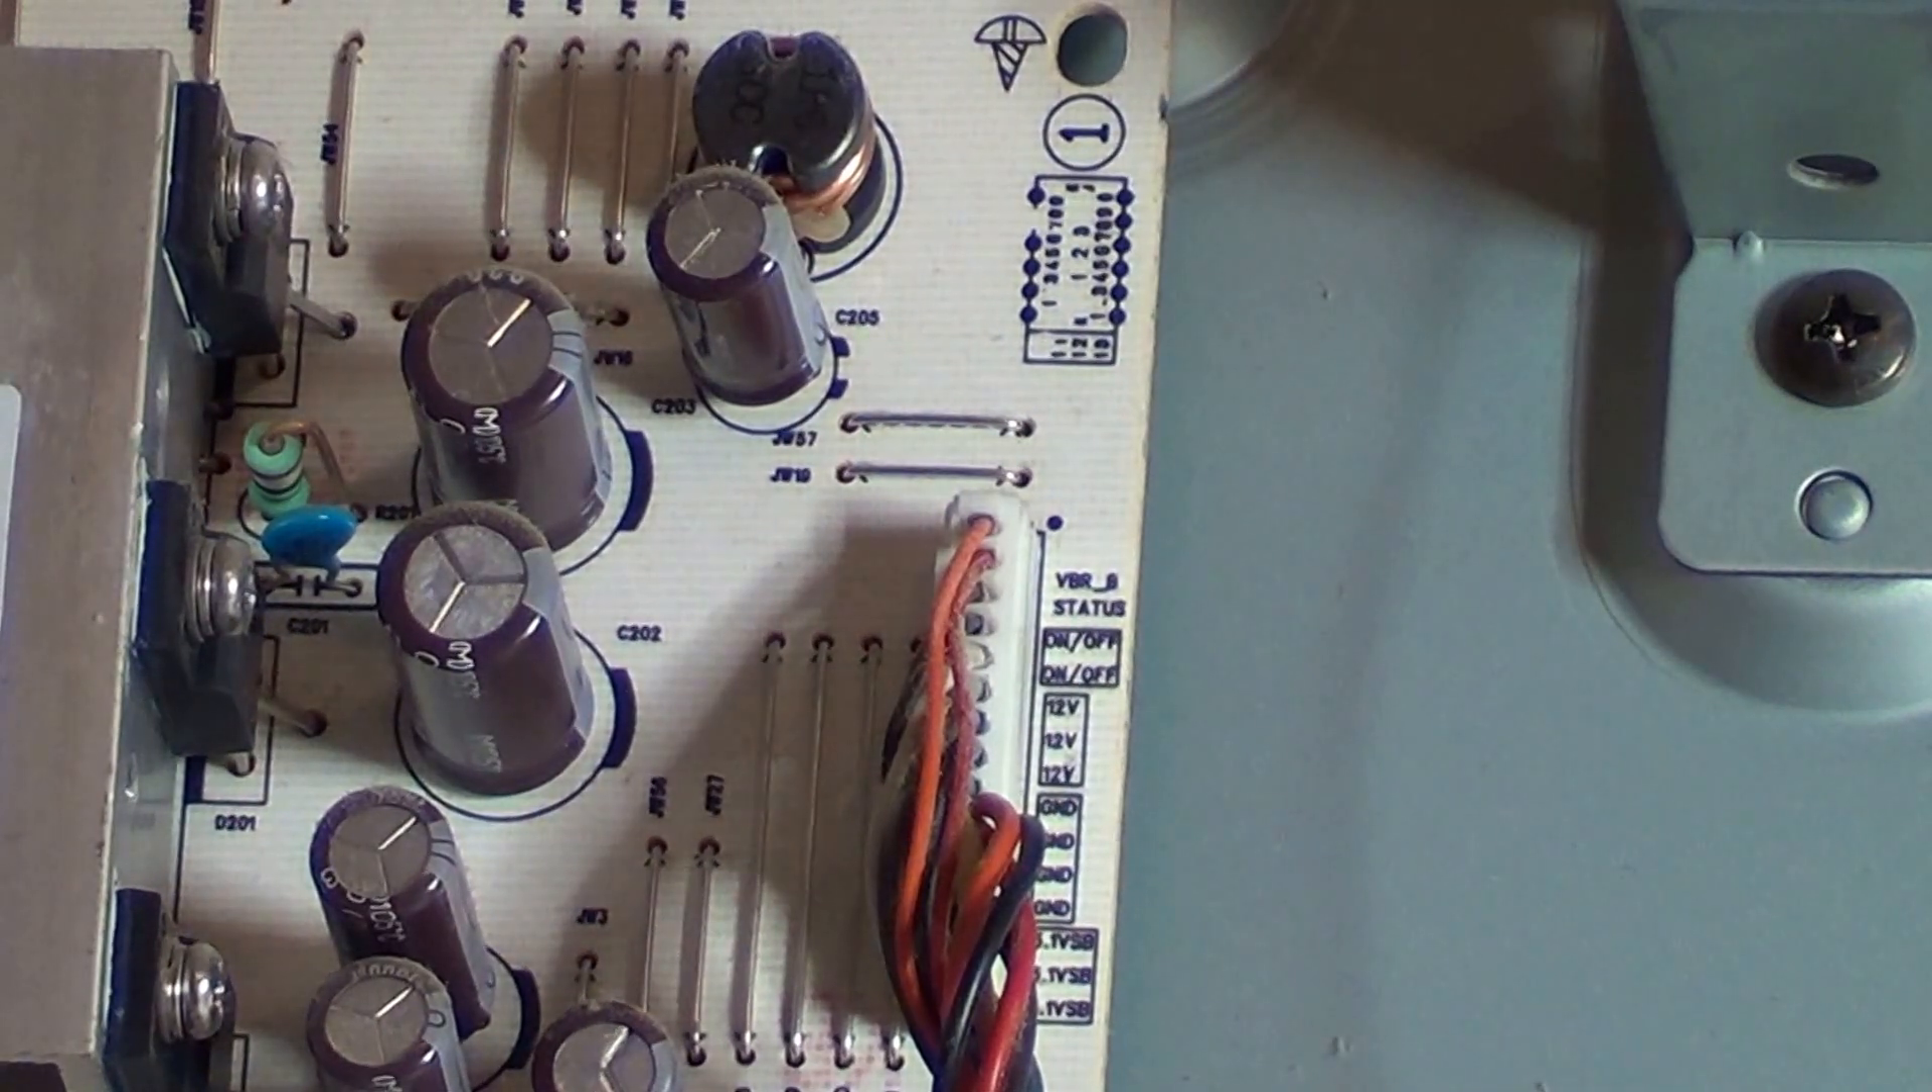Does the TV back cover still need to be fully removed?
No.